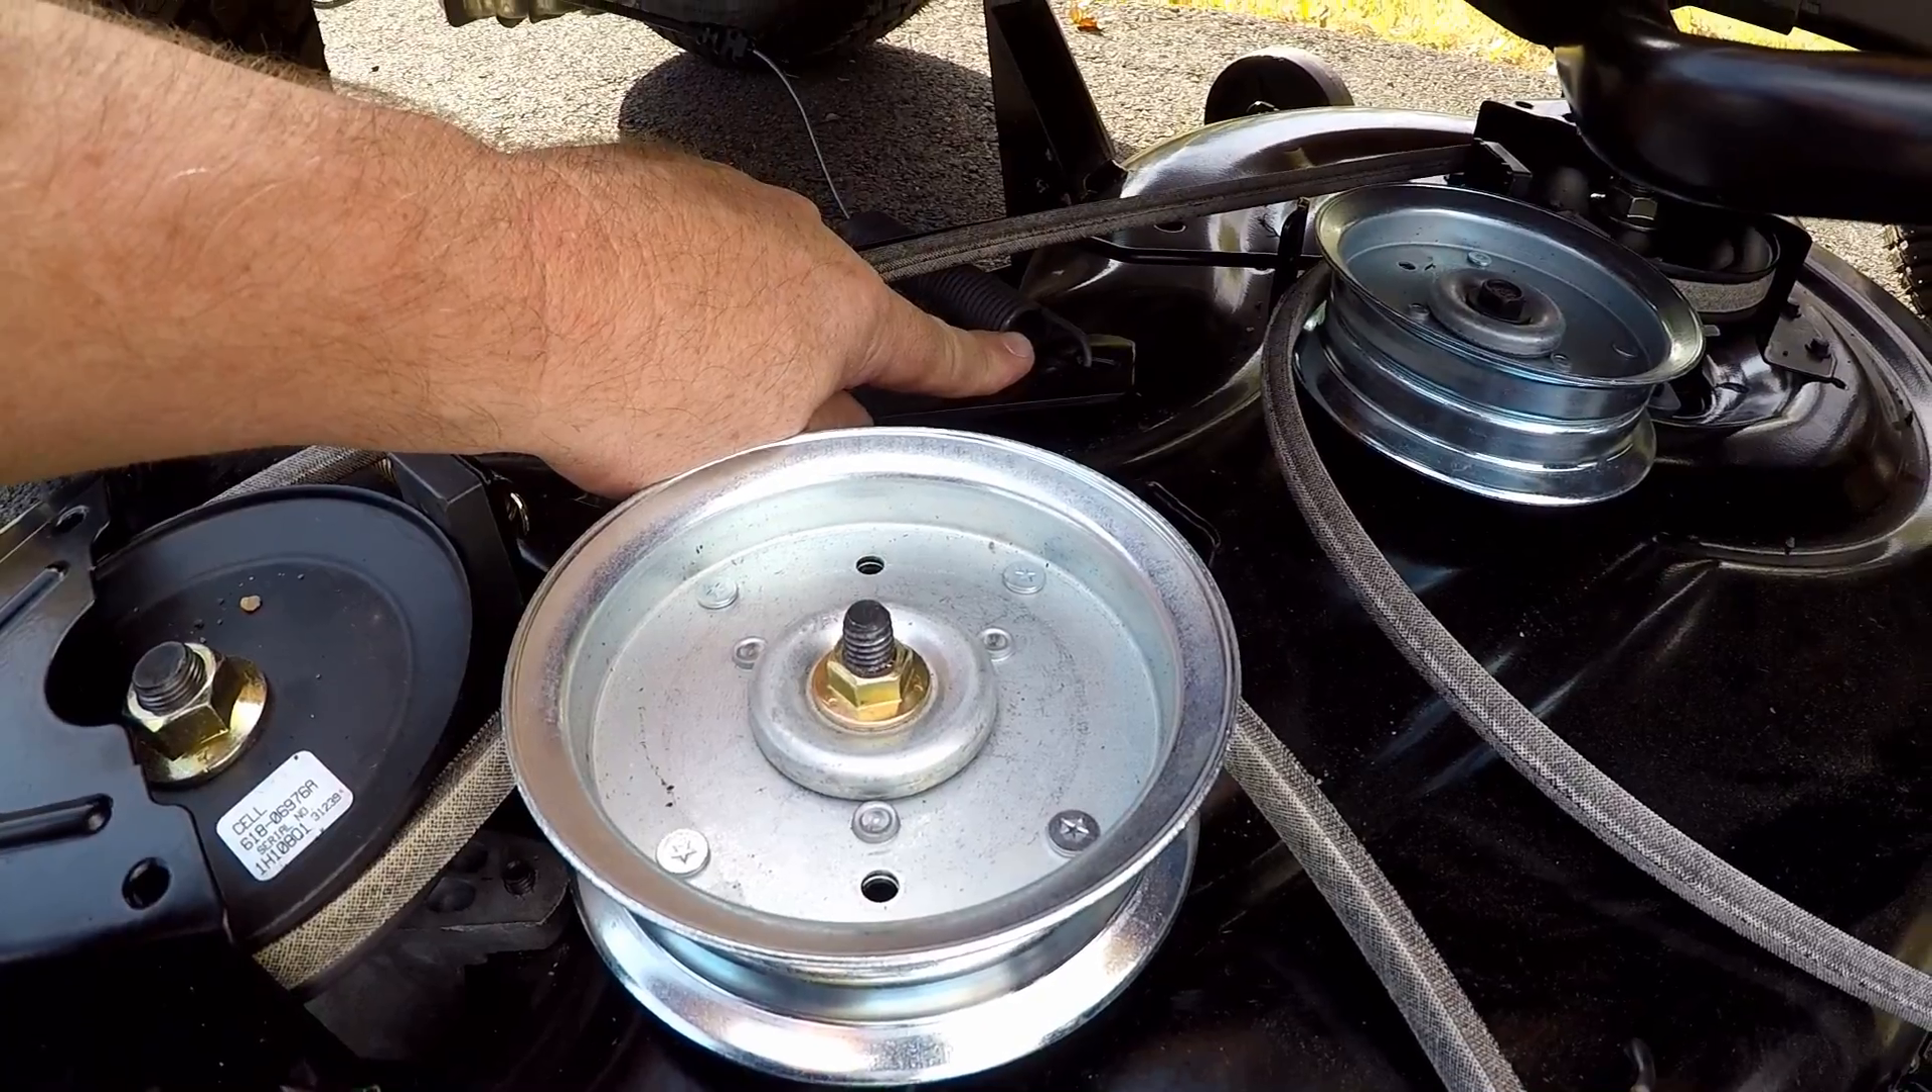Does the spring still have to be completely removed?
Yes.